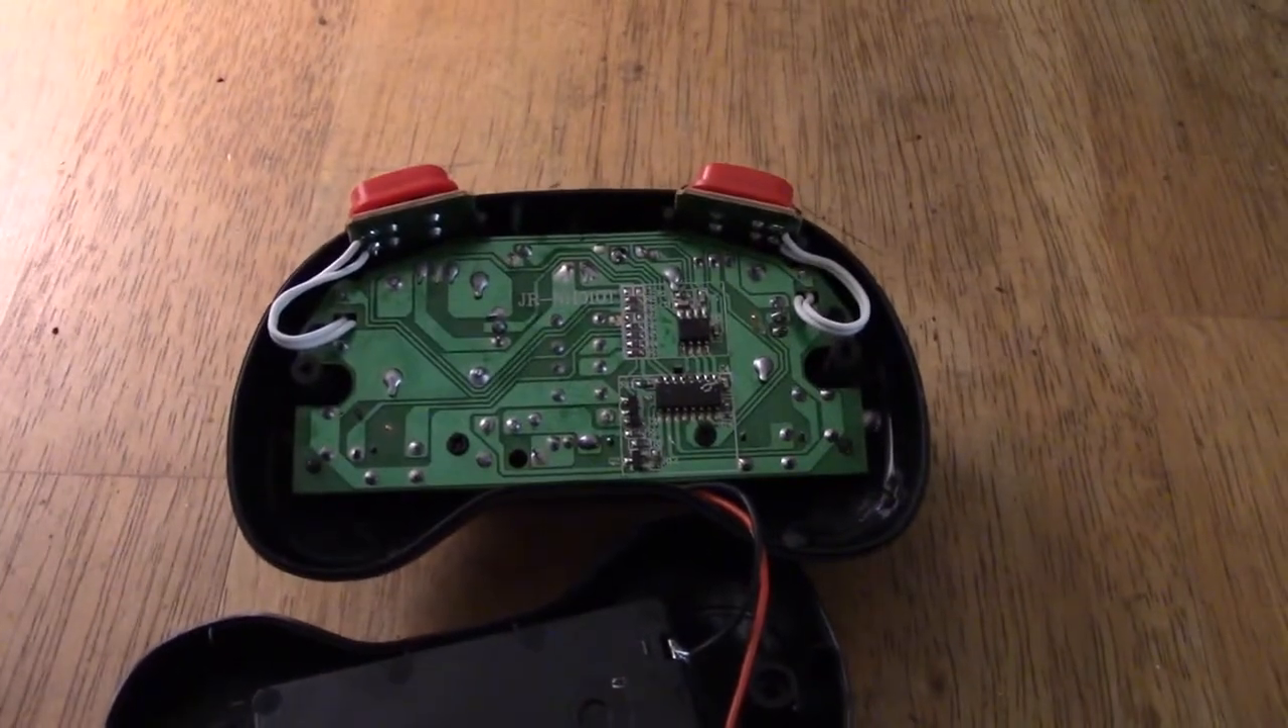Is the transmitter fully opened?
Yes.